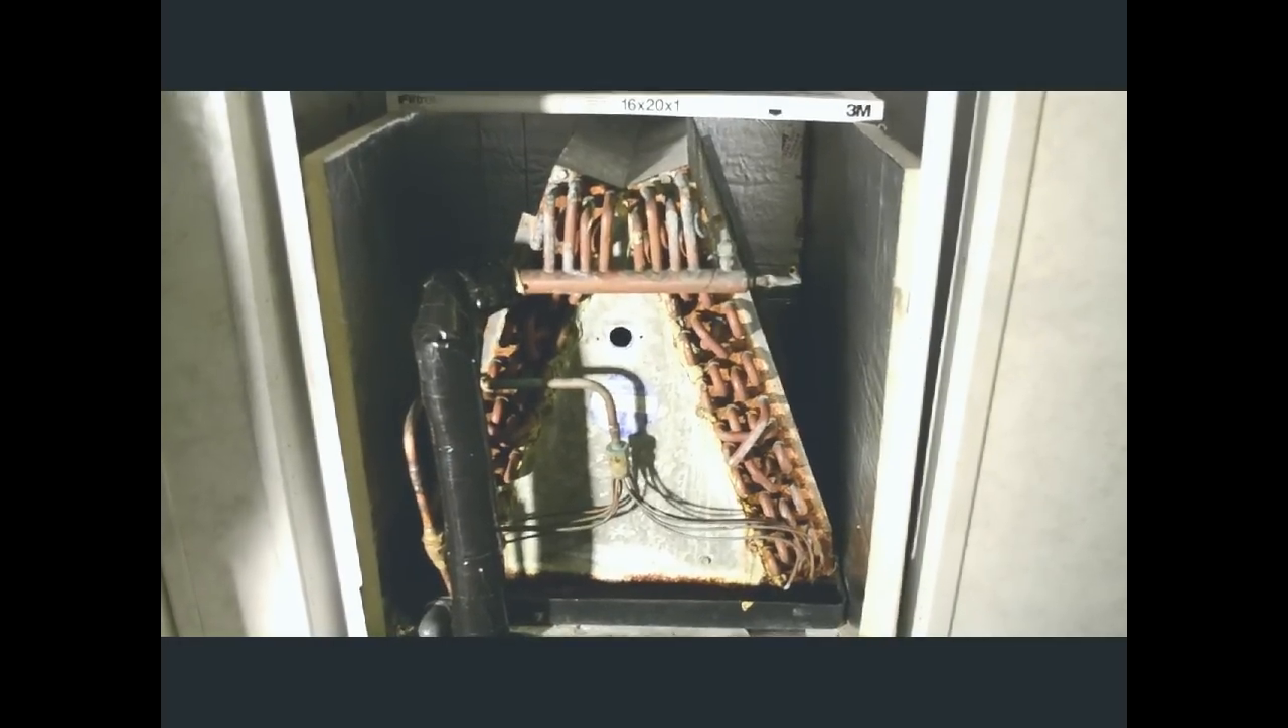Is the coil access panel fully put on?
No.